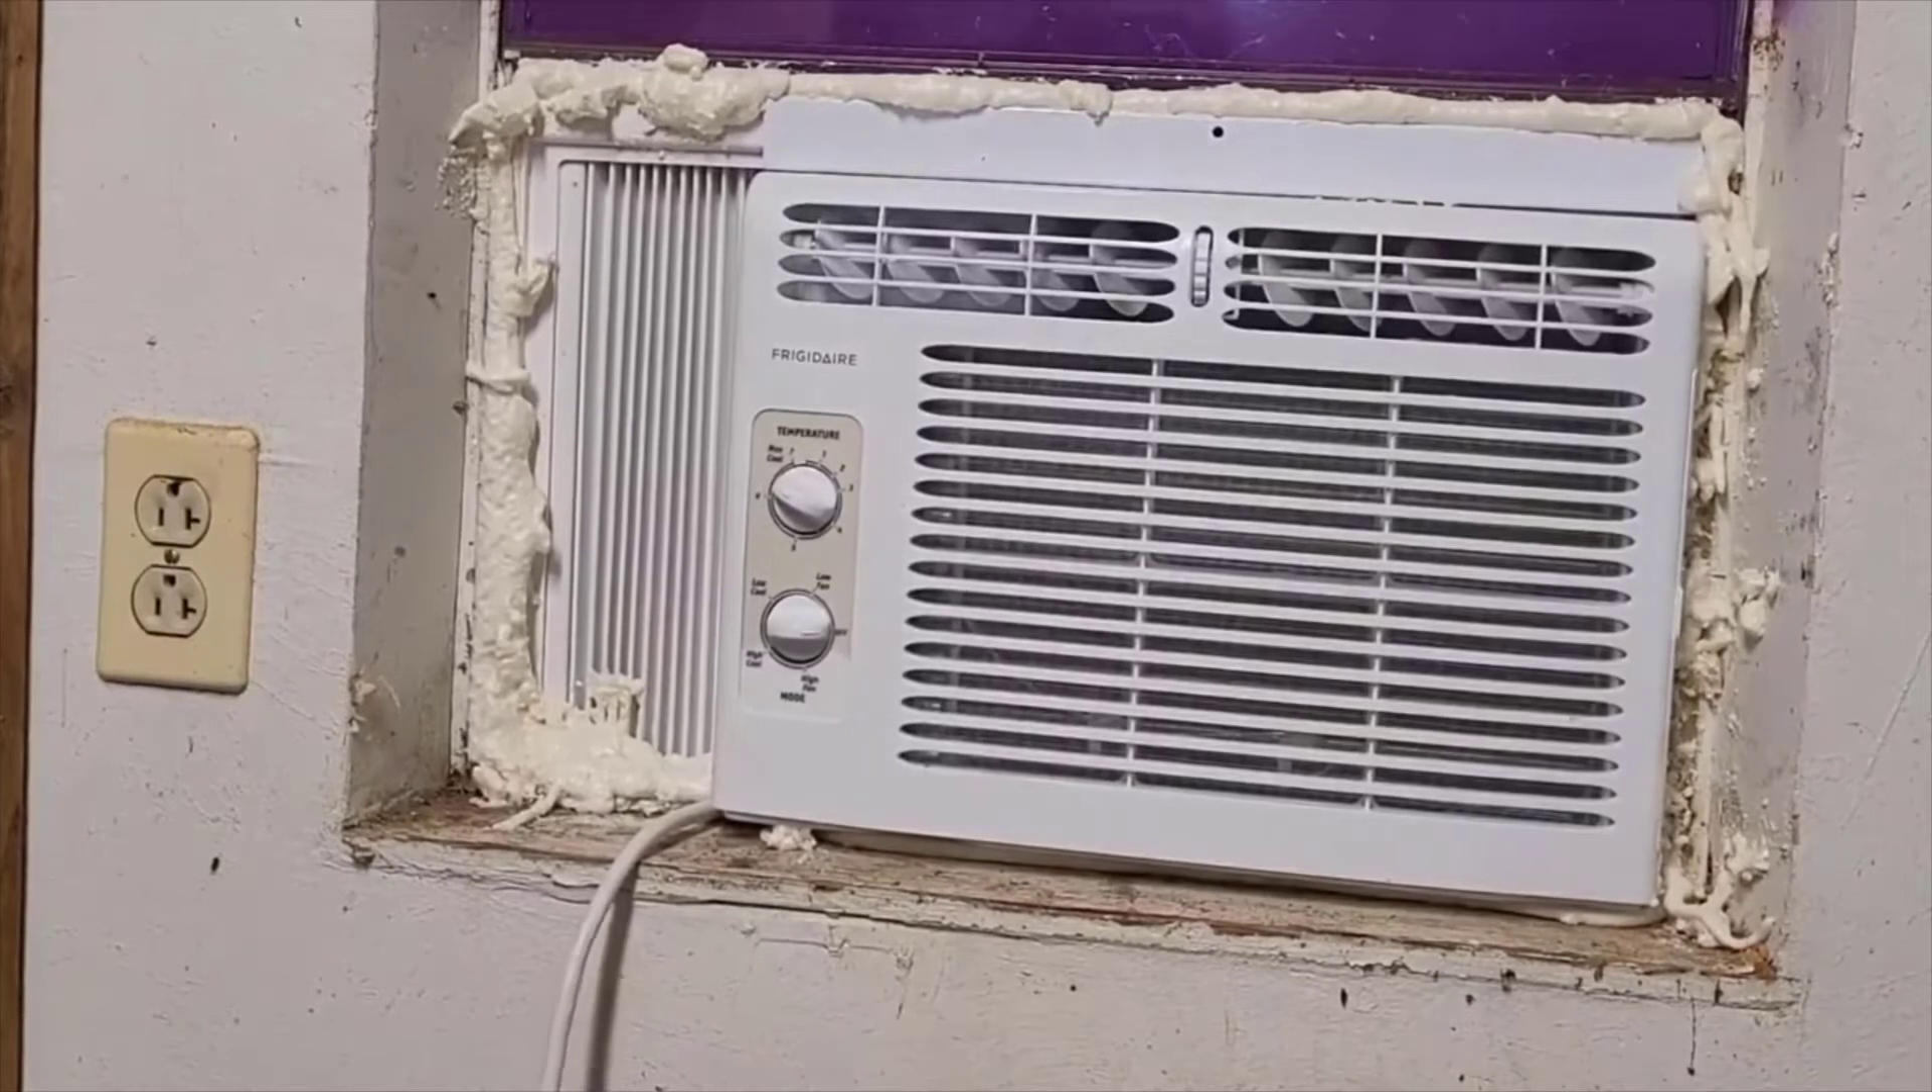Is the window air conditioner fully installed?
Yes.